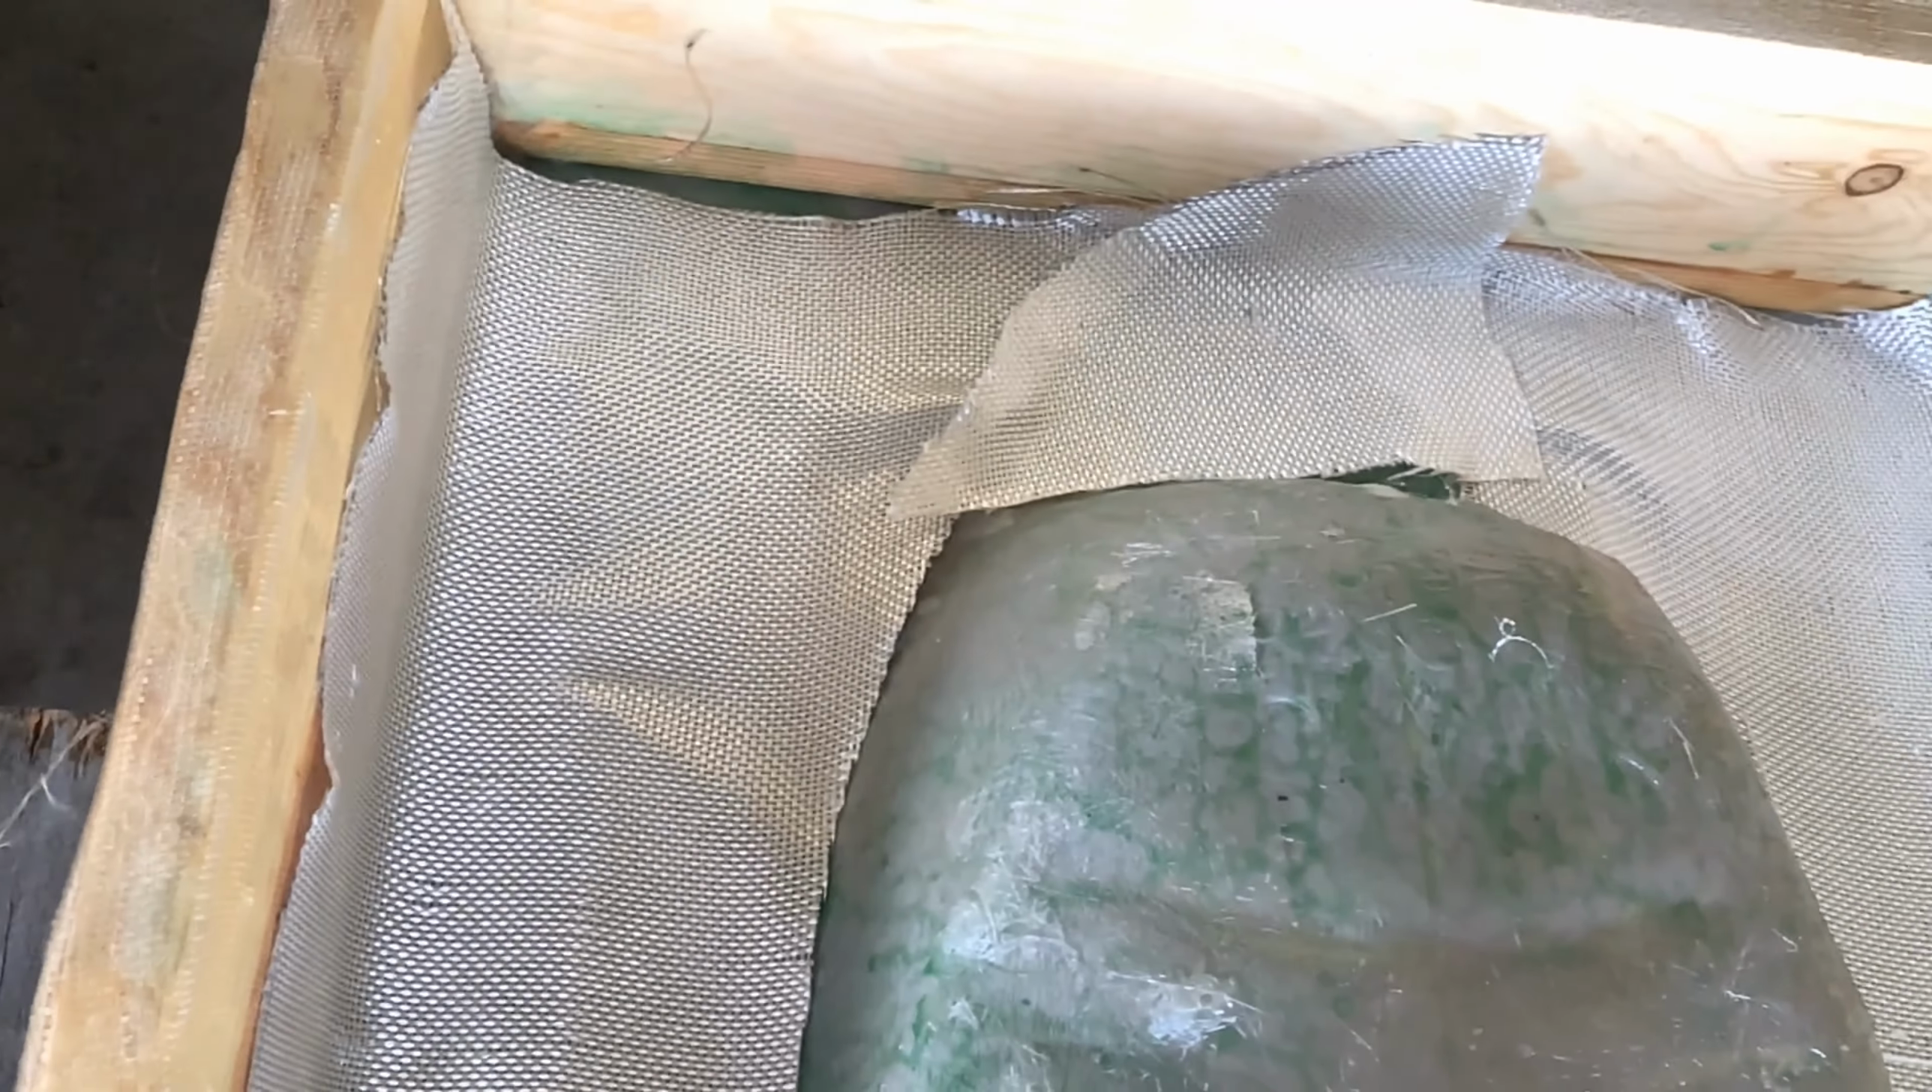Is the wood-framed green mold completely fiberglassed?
No.